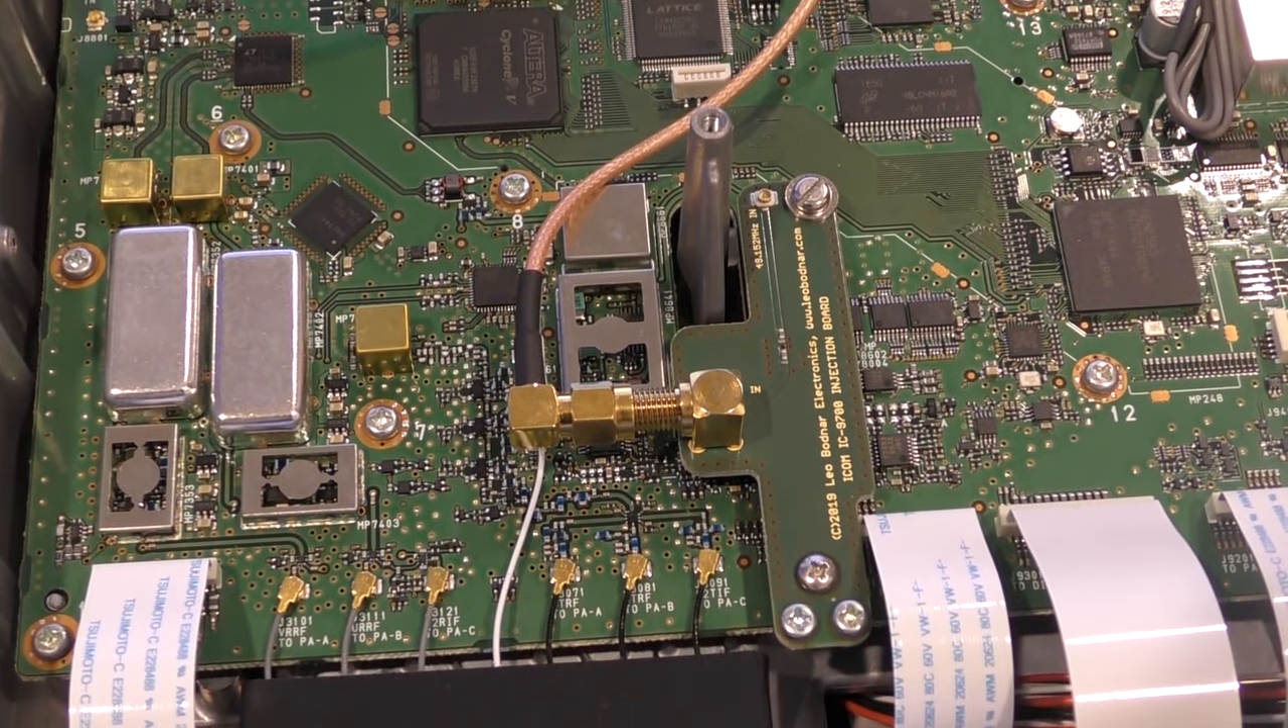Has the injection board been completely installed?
Yes.